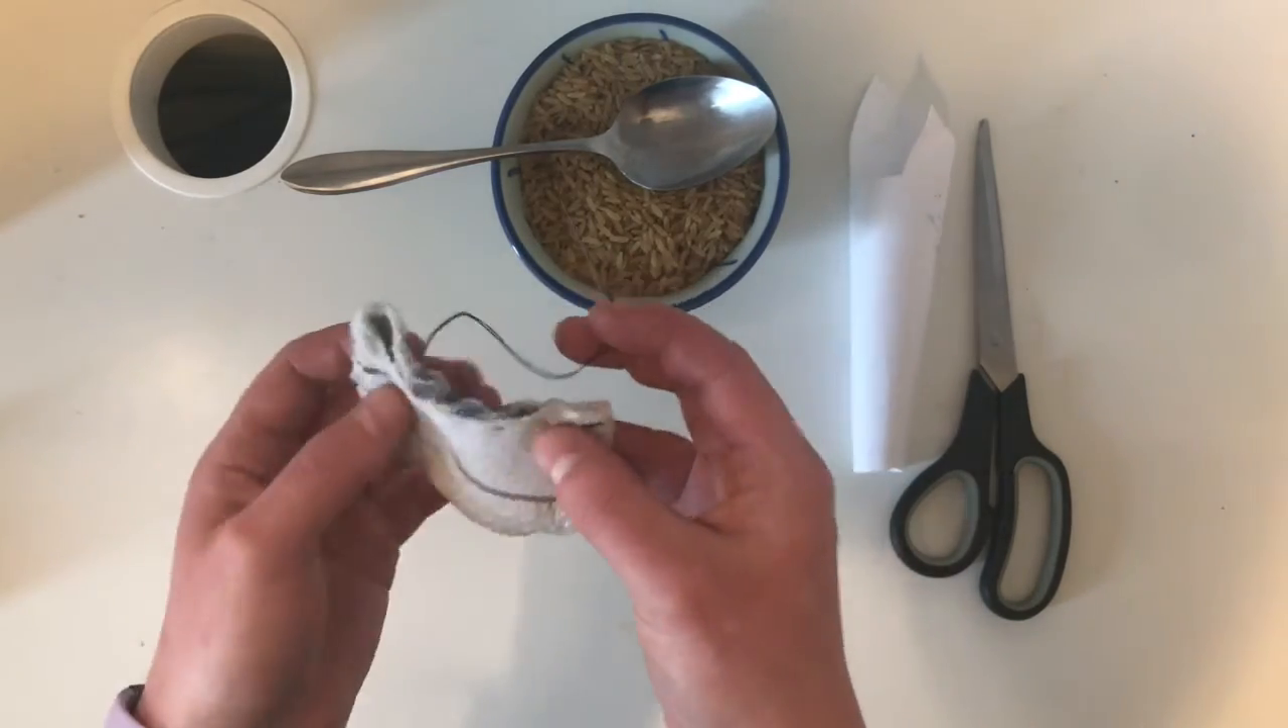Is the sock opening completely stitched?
No.